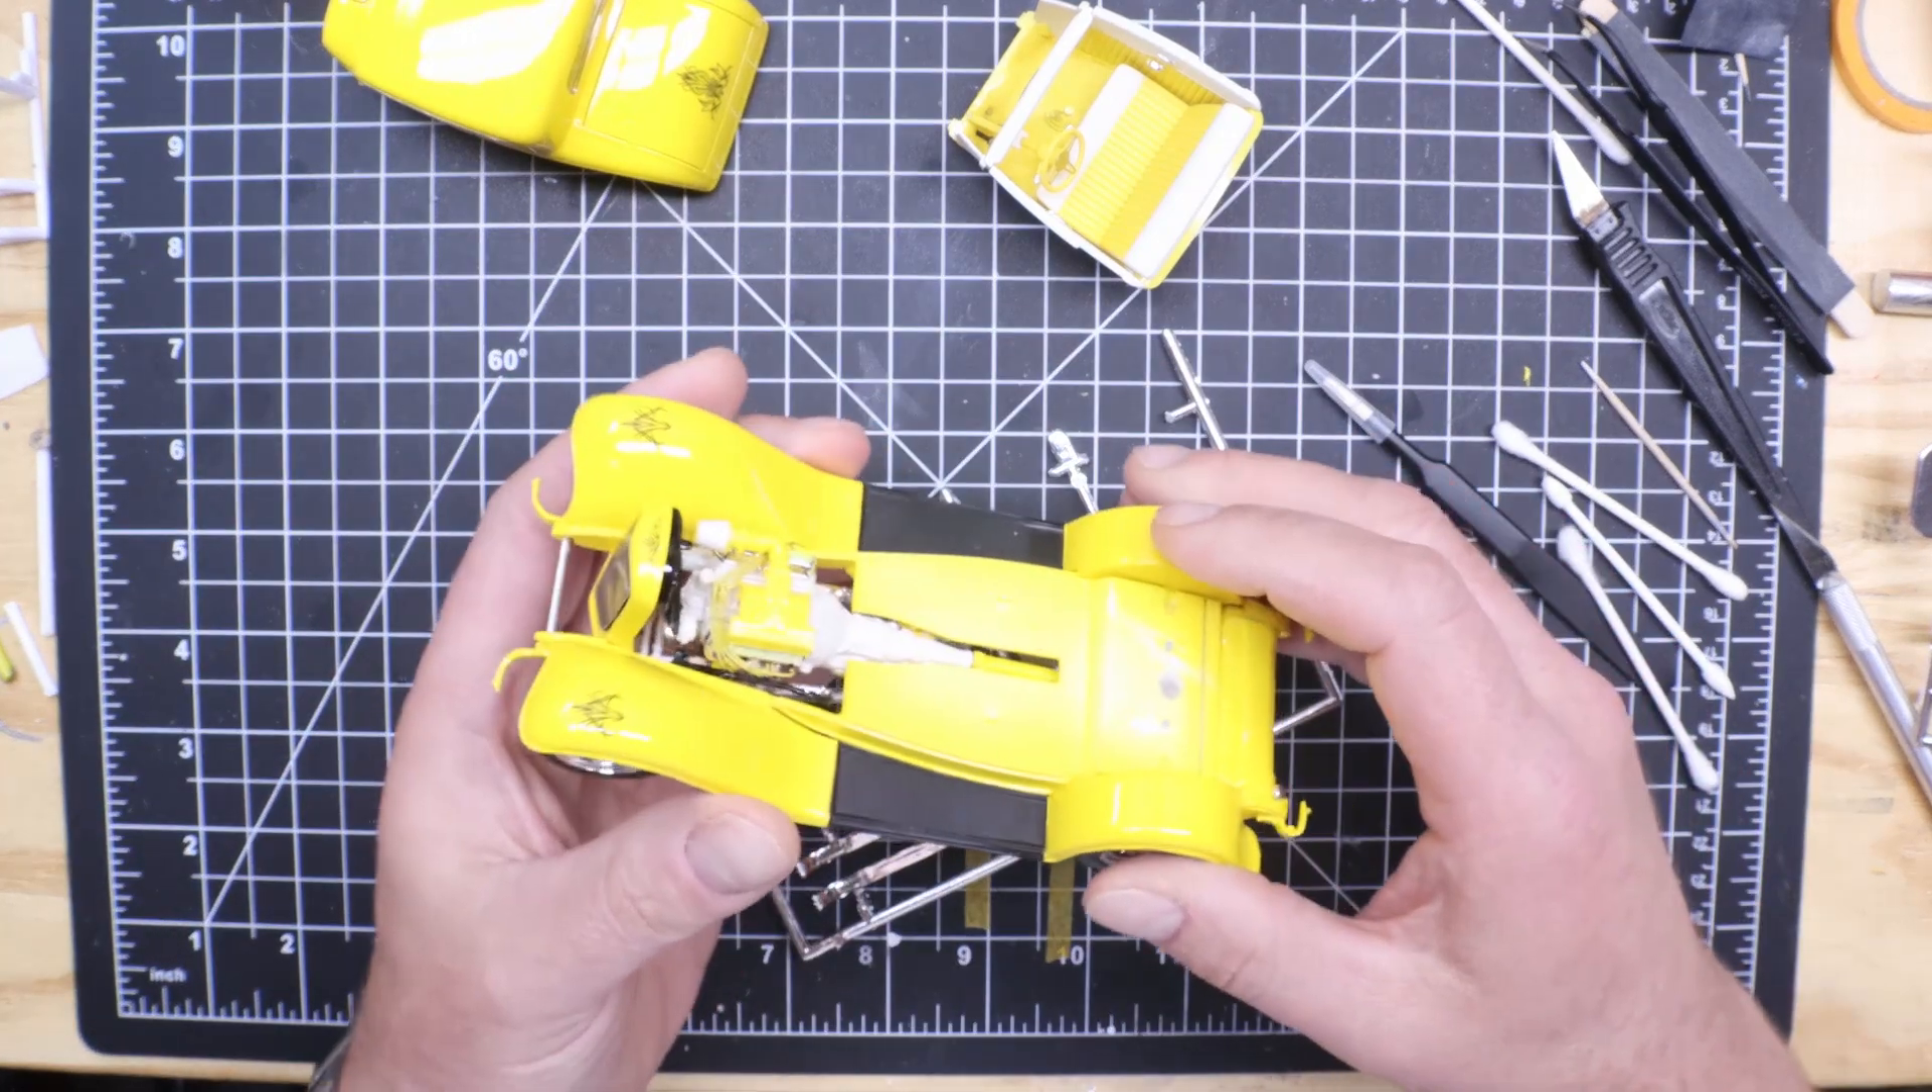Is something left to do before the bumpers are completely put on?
Yes.